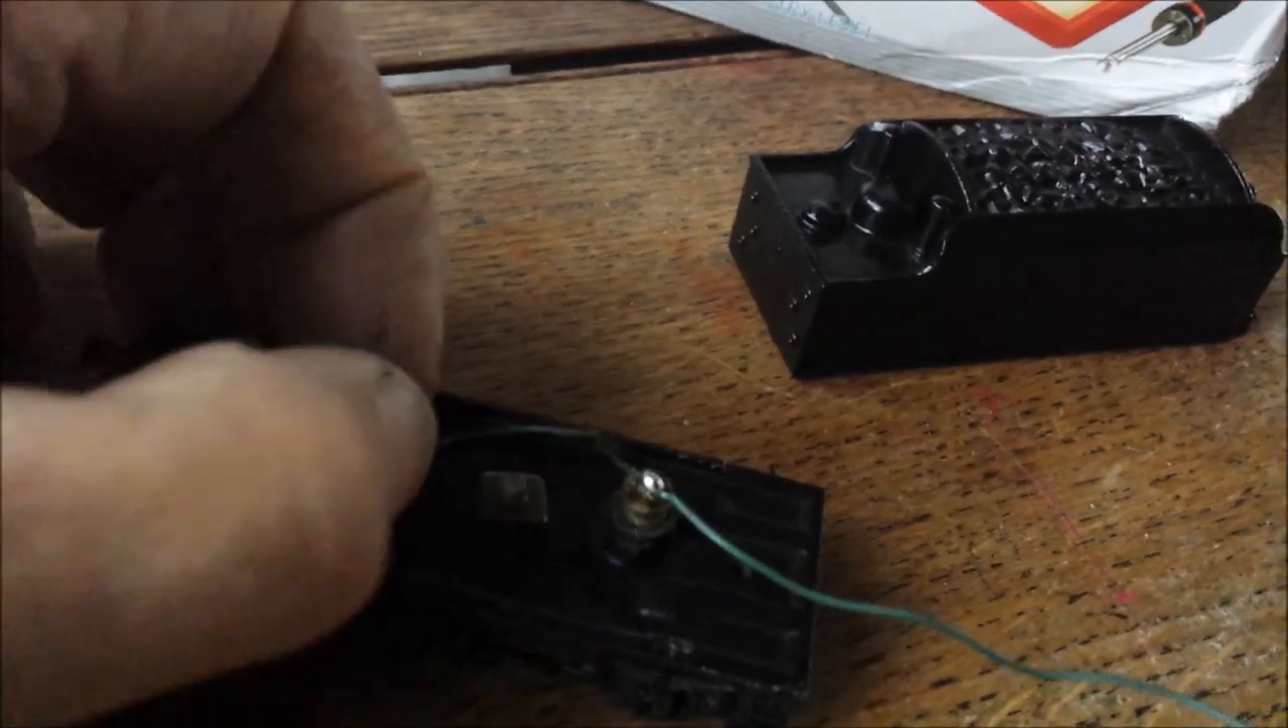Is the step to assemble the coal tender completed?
No.